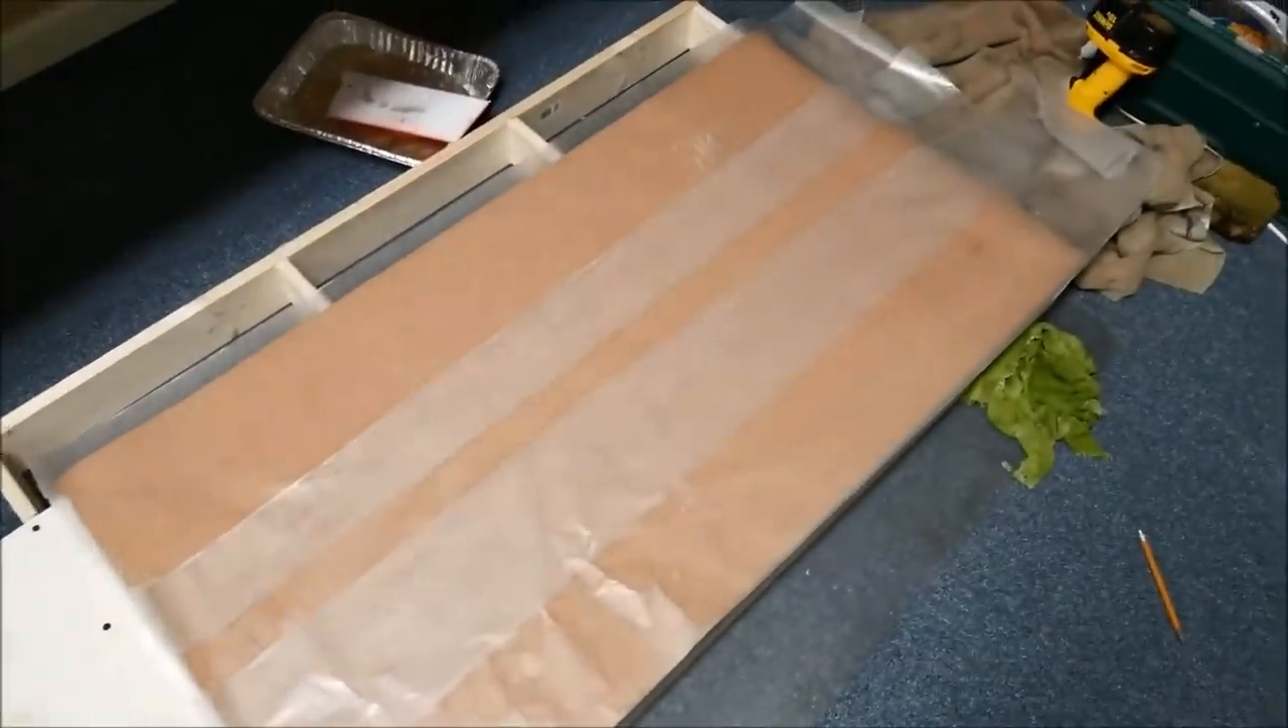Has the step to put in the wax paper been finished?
Yes.